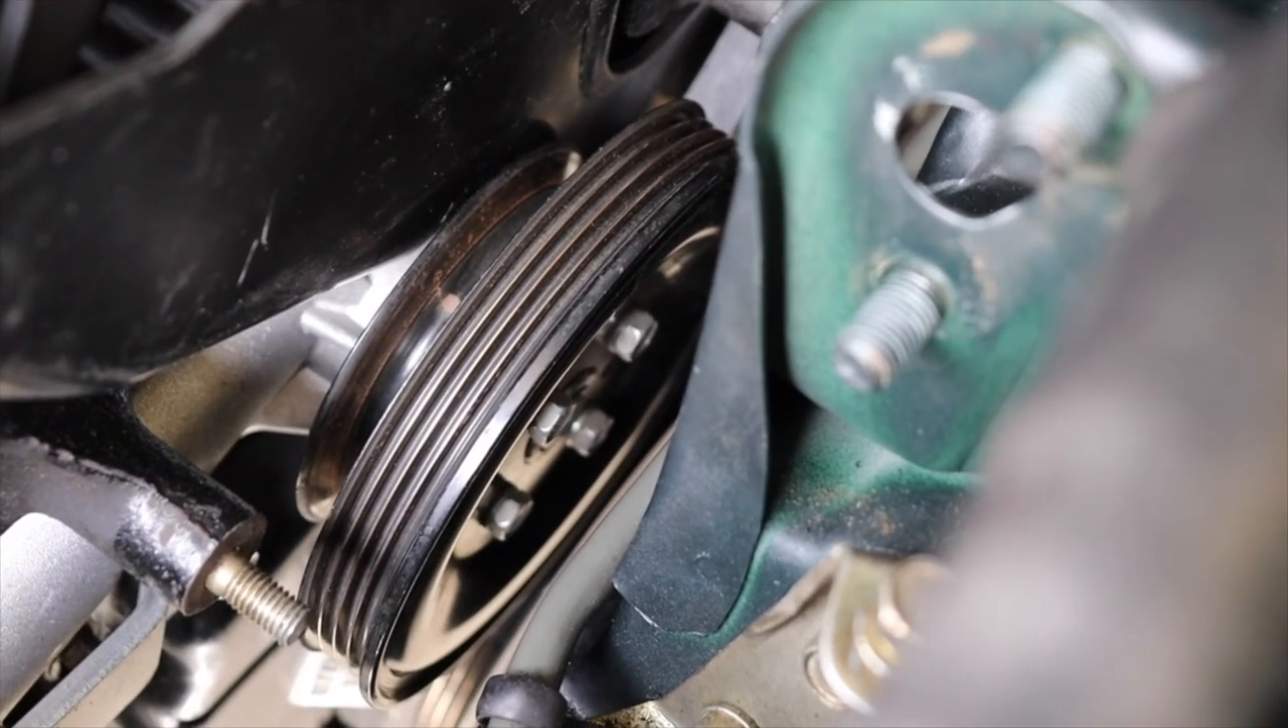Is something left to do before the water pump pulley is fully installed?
No.